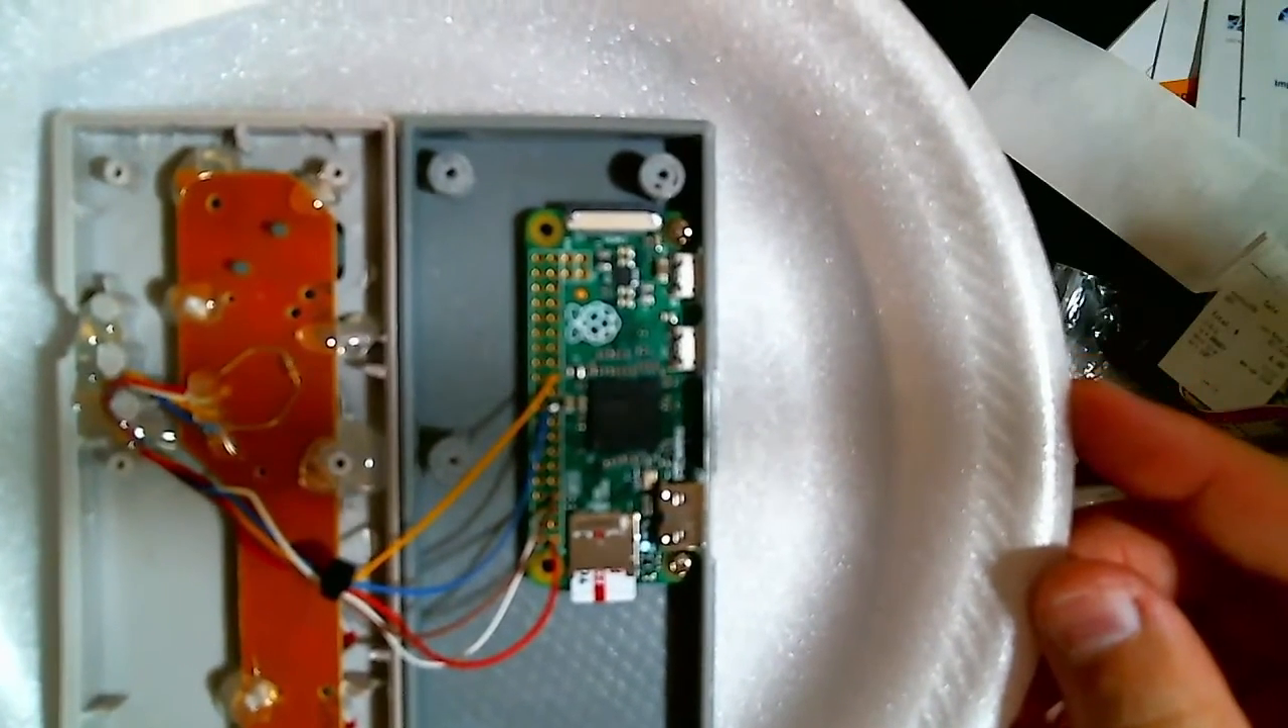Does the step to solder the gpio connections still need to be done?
No.